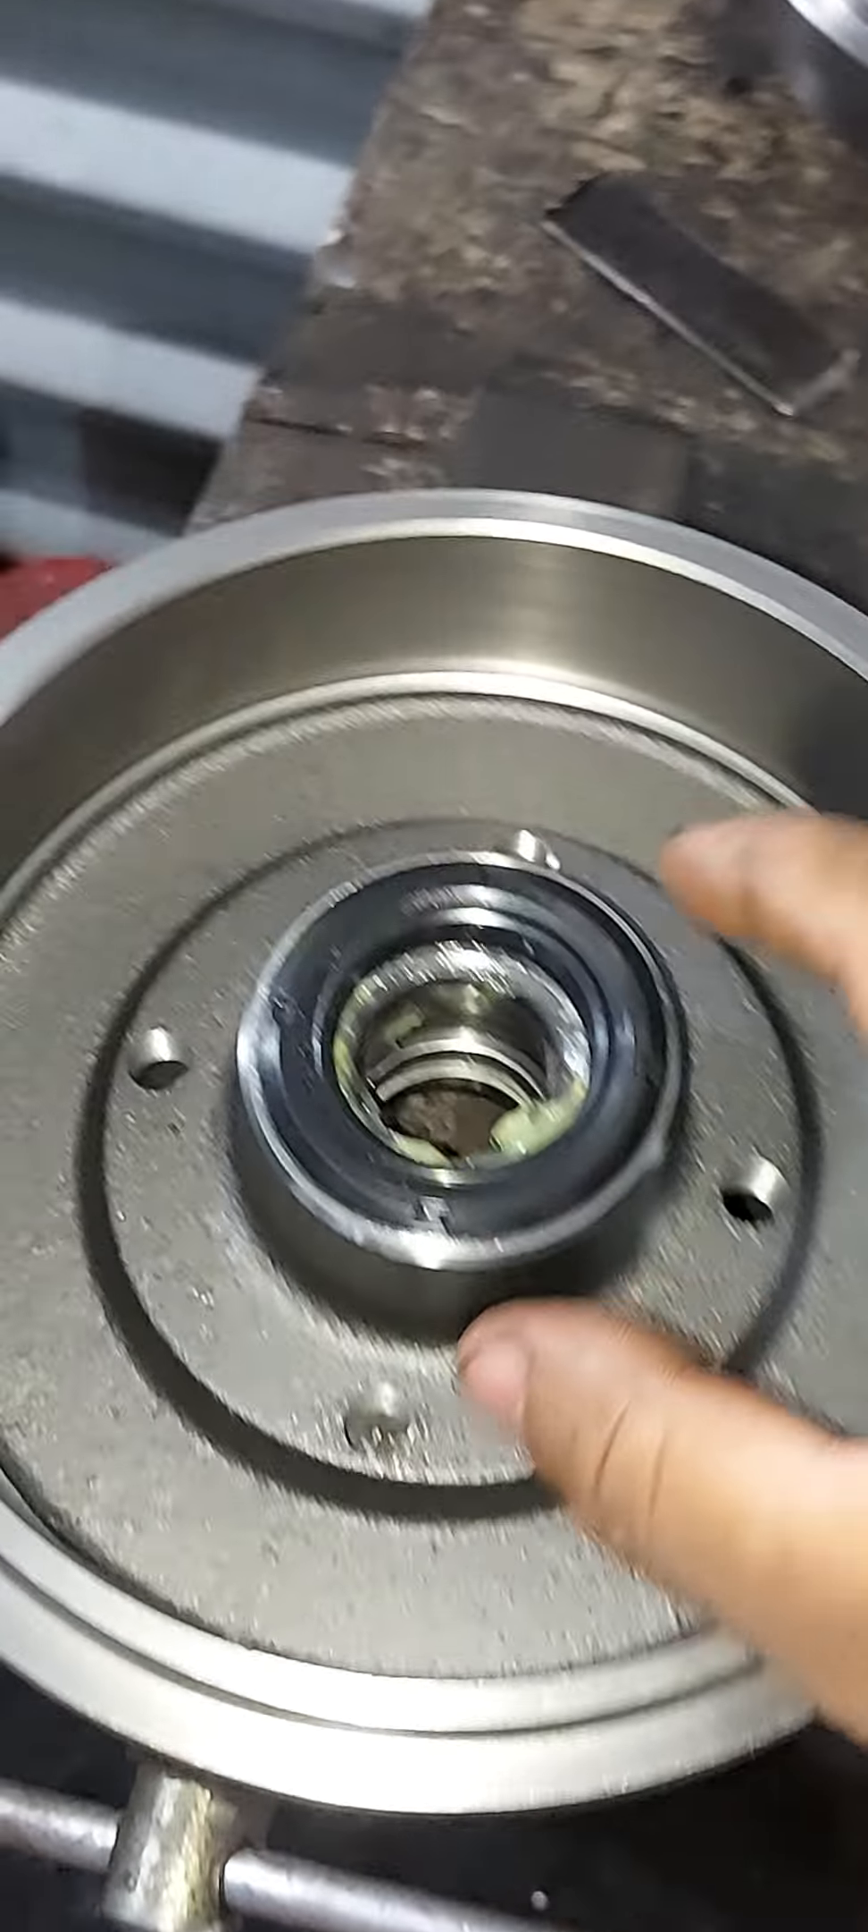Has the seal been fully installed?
Yes.